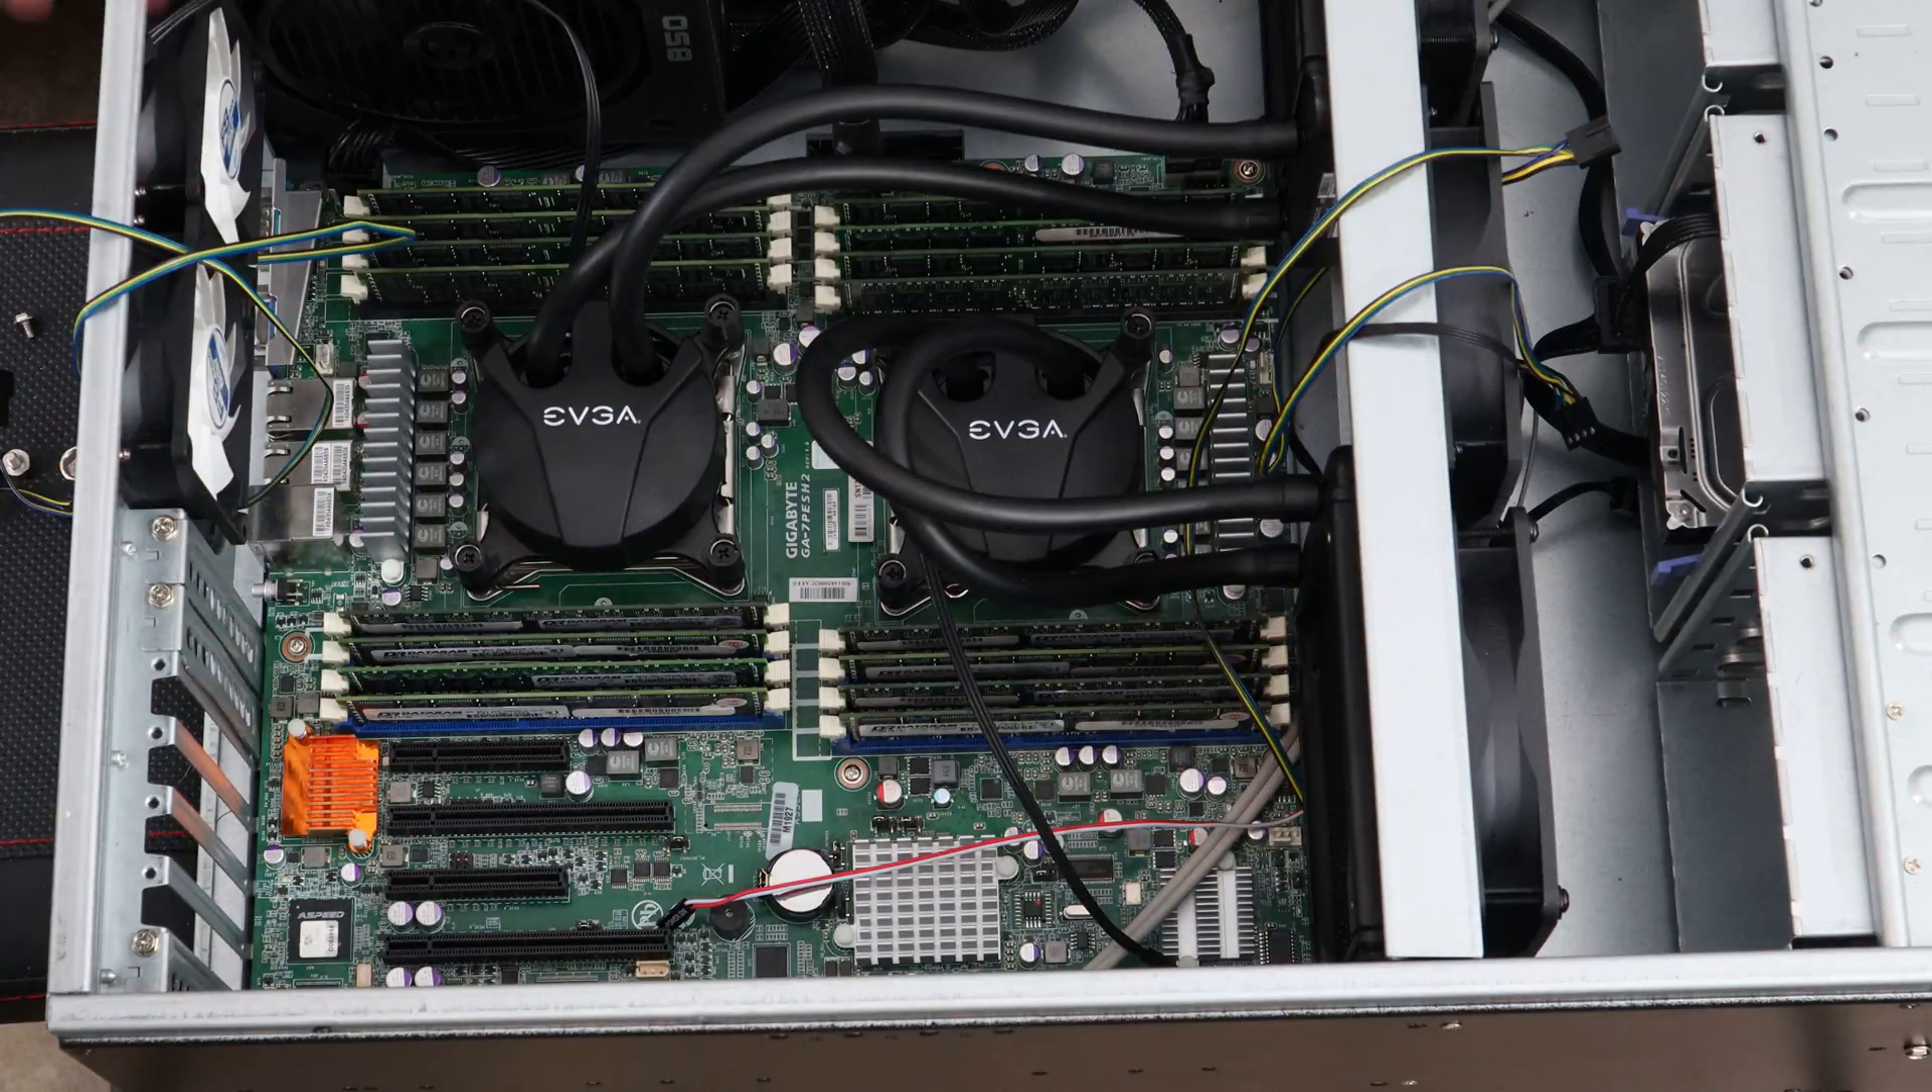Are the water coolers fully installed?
Yes.